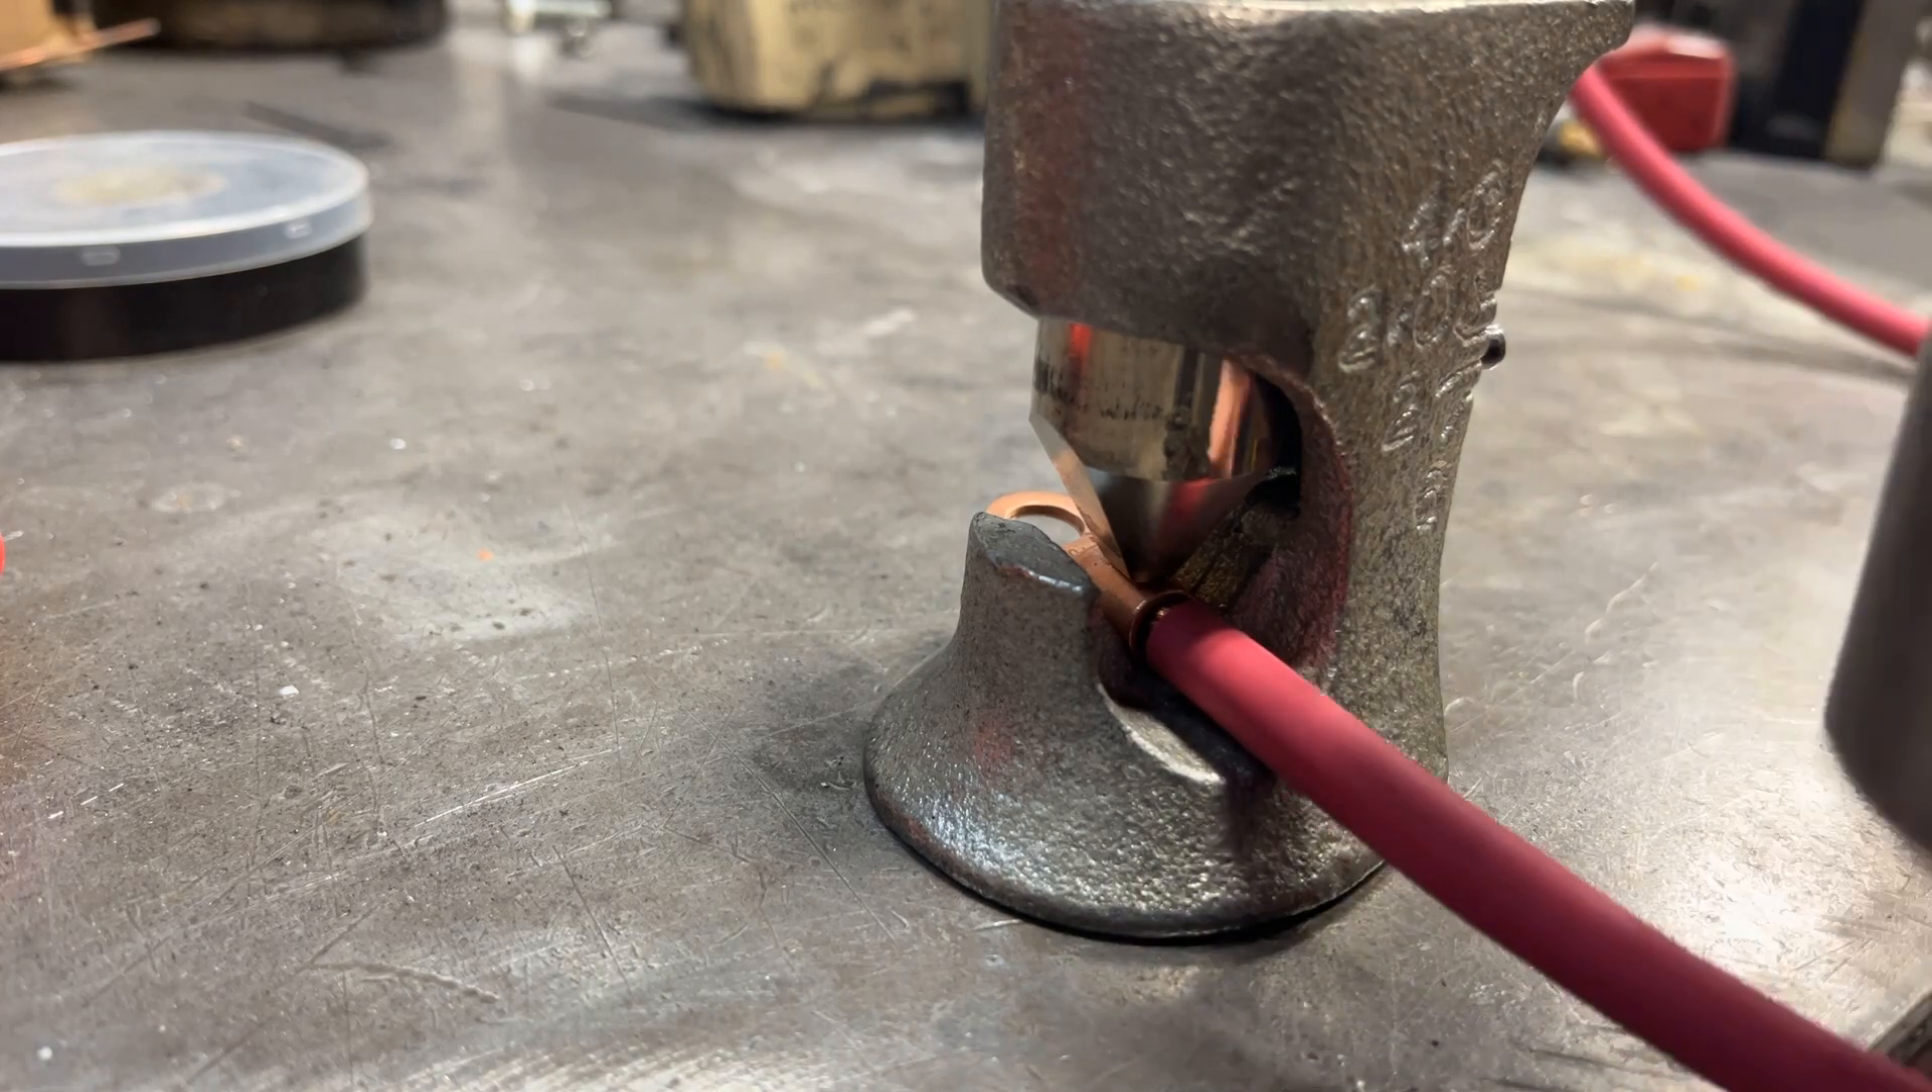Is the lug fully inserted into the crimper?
Yes.